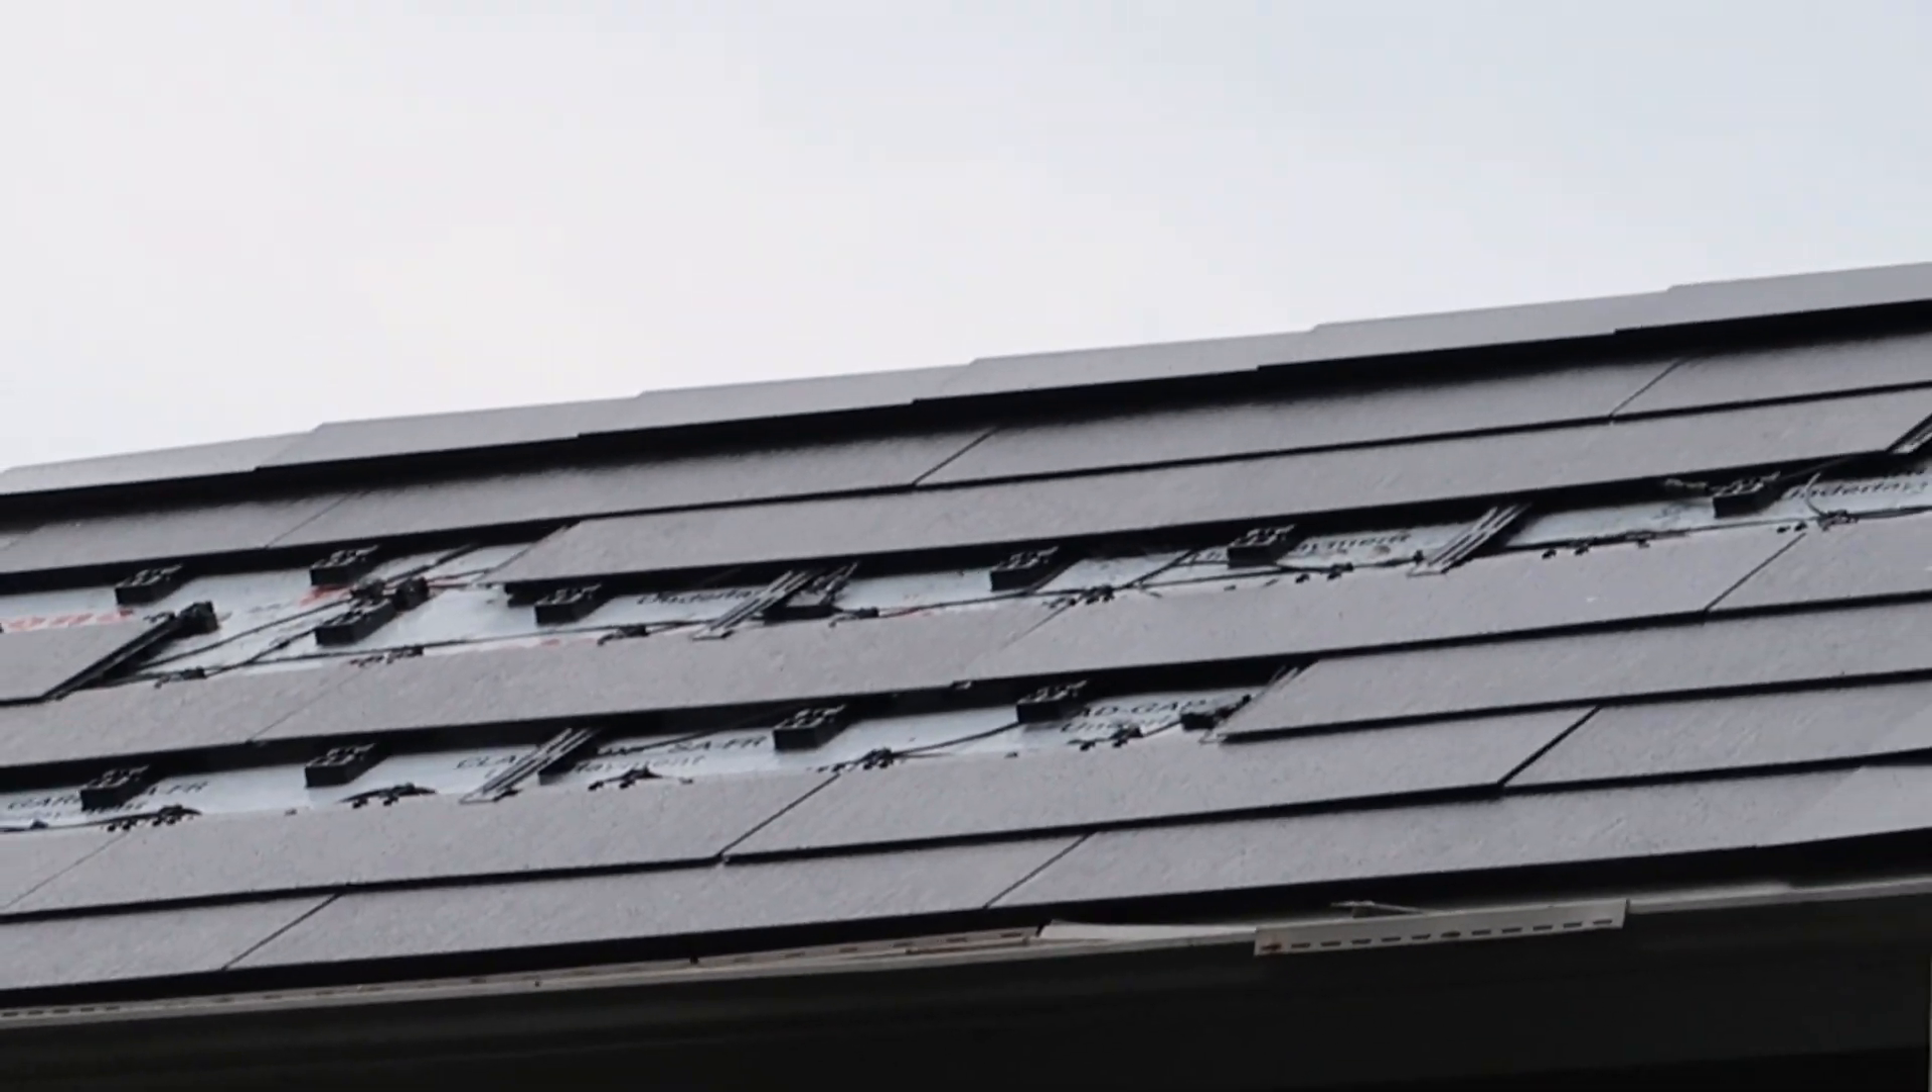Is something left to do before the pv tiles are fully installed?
Yes.